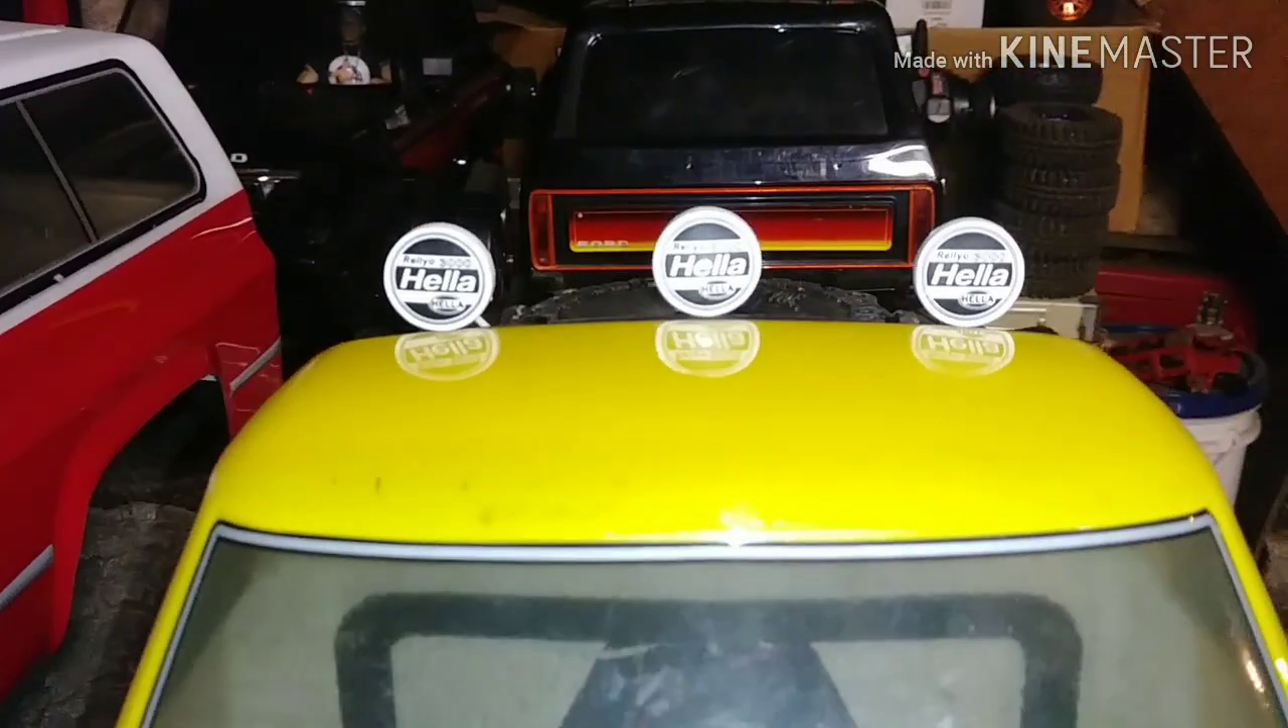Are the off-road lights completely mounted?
Yes.